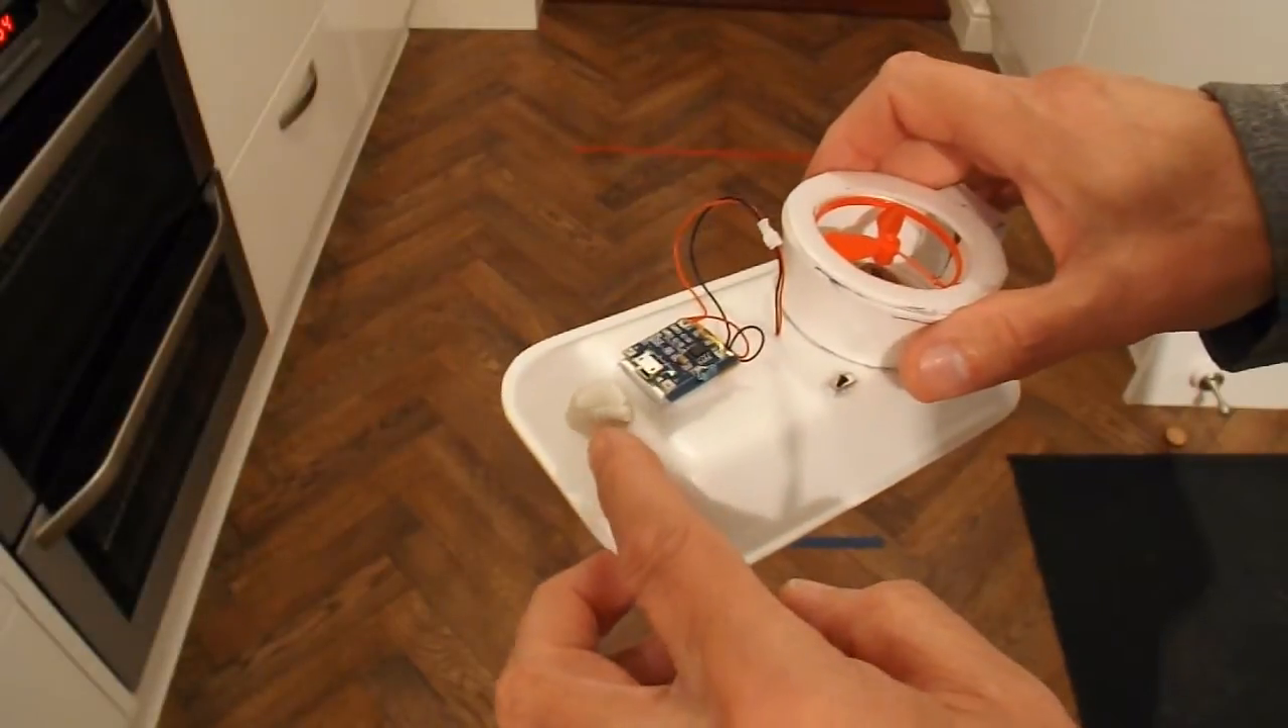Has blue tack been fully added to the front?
Yes.